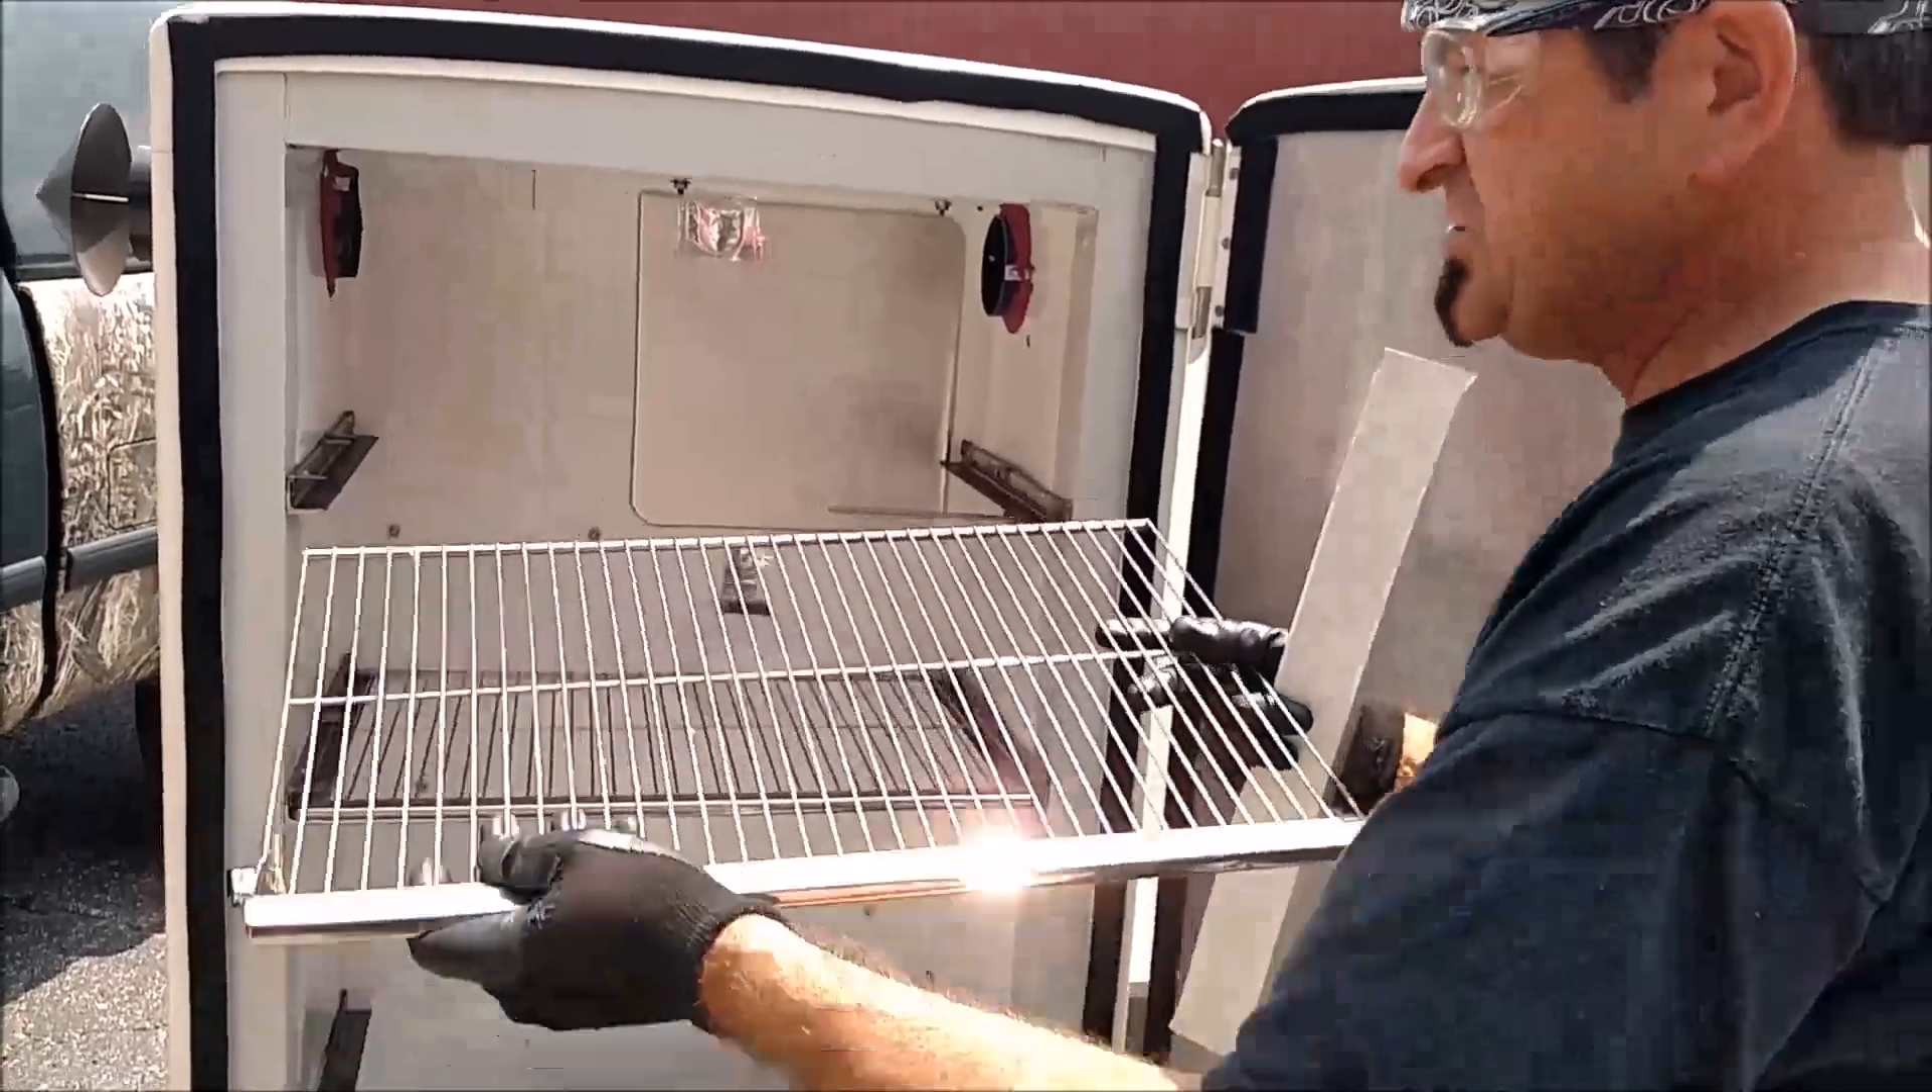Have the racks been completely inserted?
No.